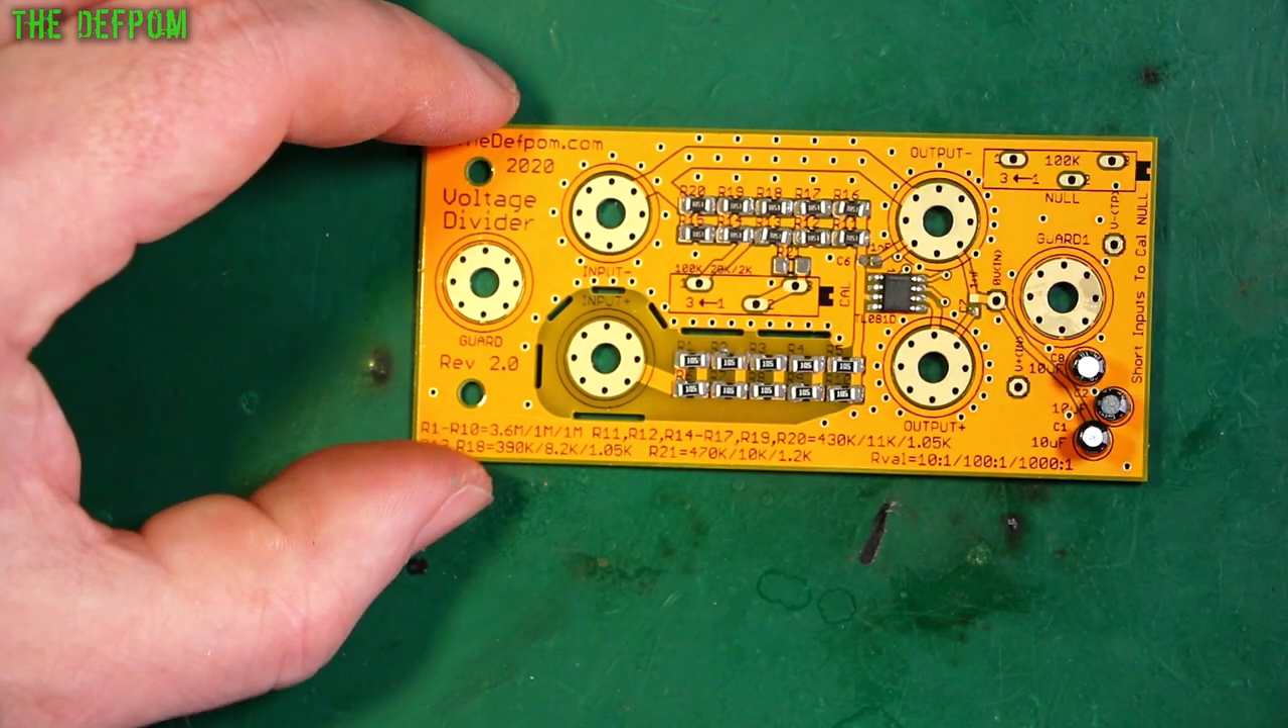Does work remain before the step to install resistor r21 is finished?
Yes.